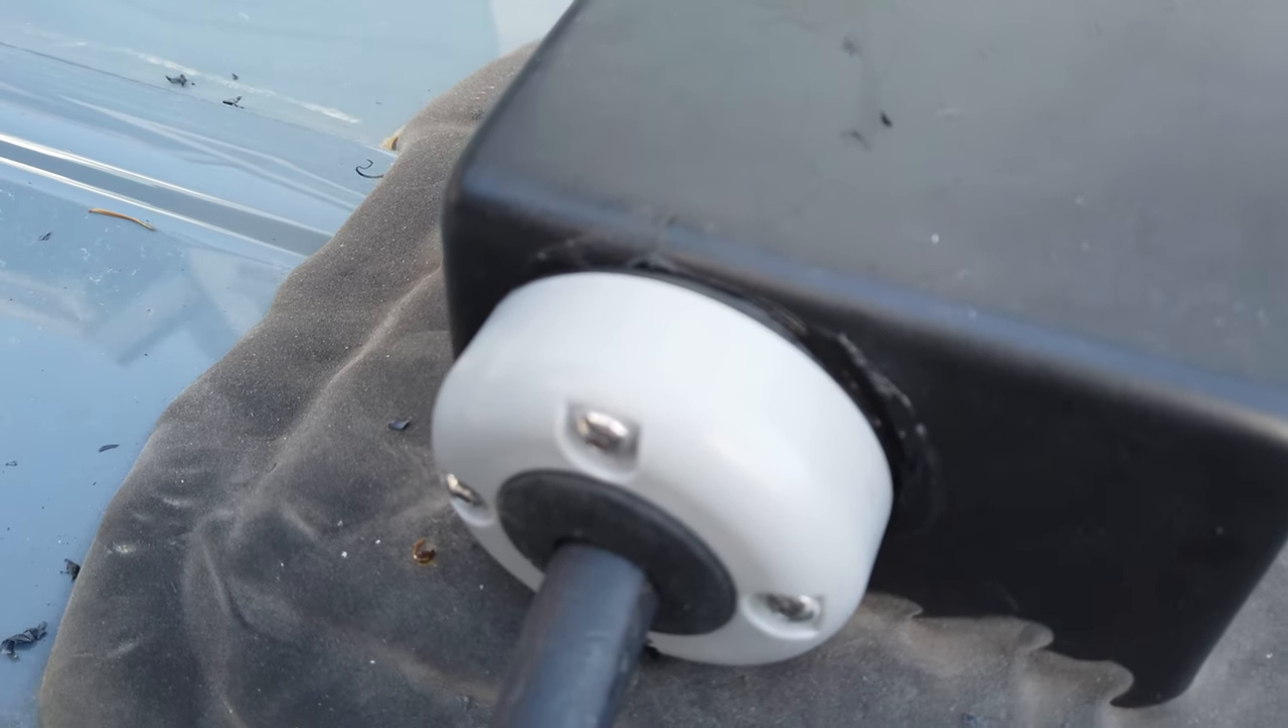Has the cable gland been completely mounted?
Yes.